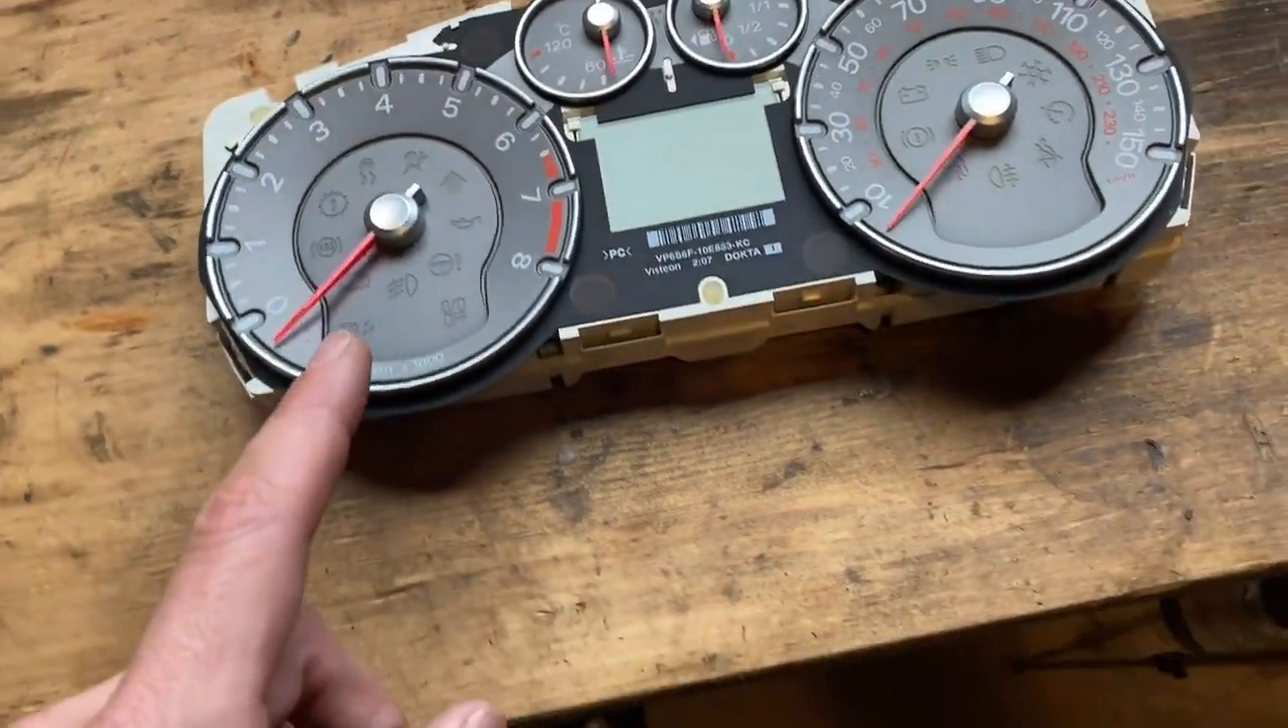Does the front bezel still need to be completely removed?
No.